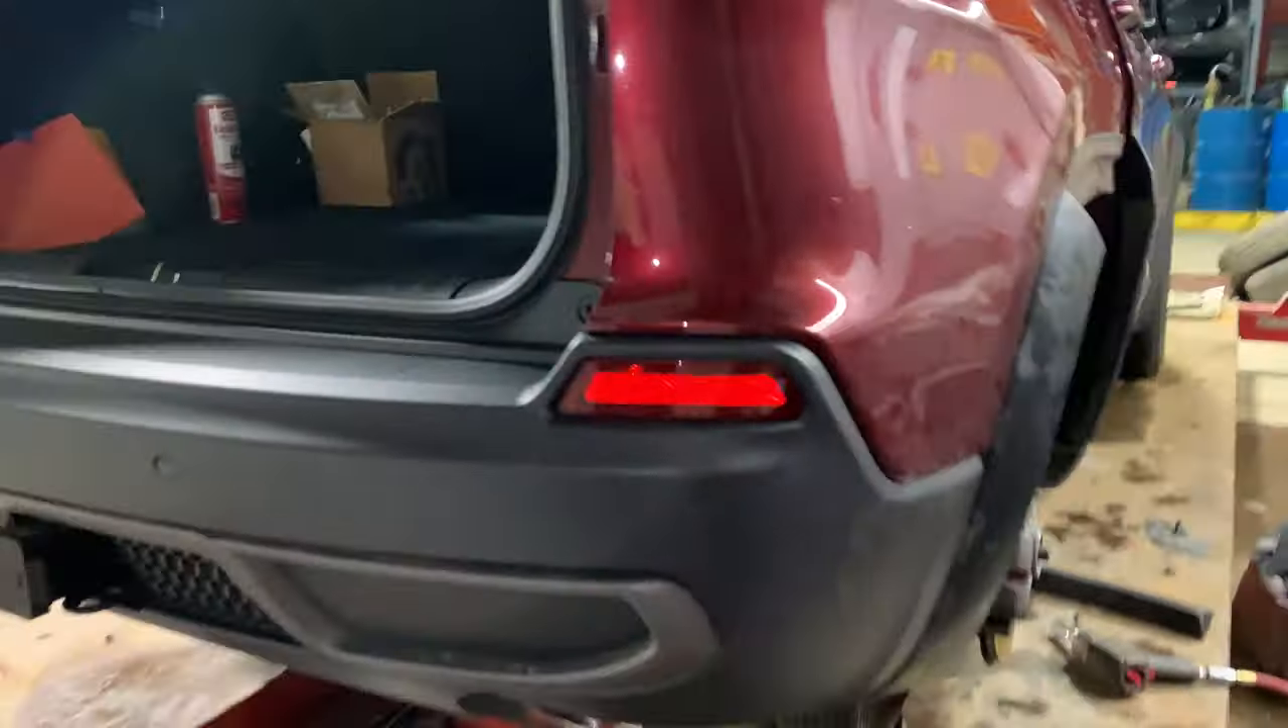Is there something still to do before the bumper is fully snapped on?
No.